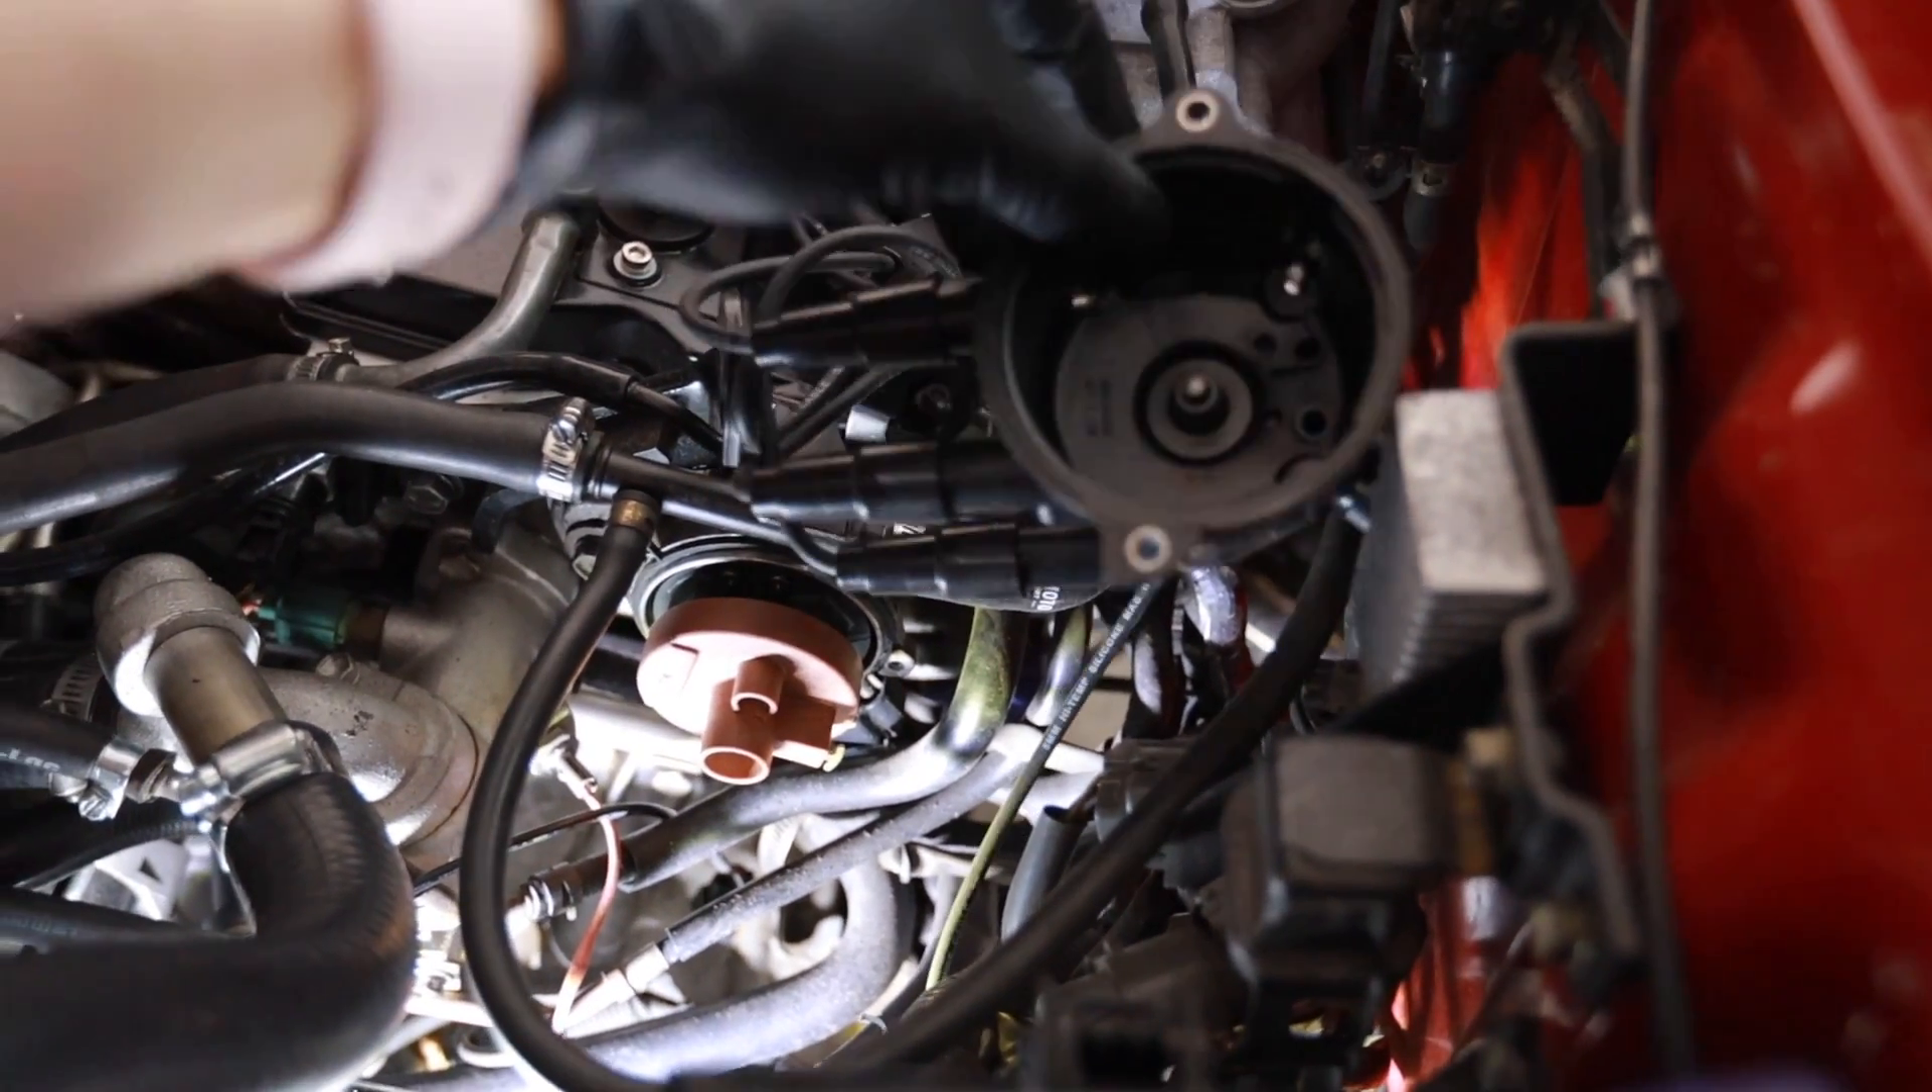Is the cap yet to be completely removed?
No.